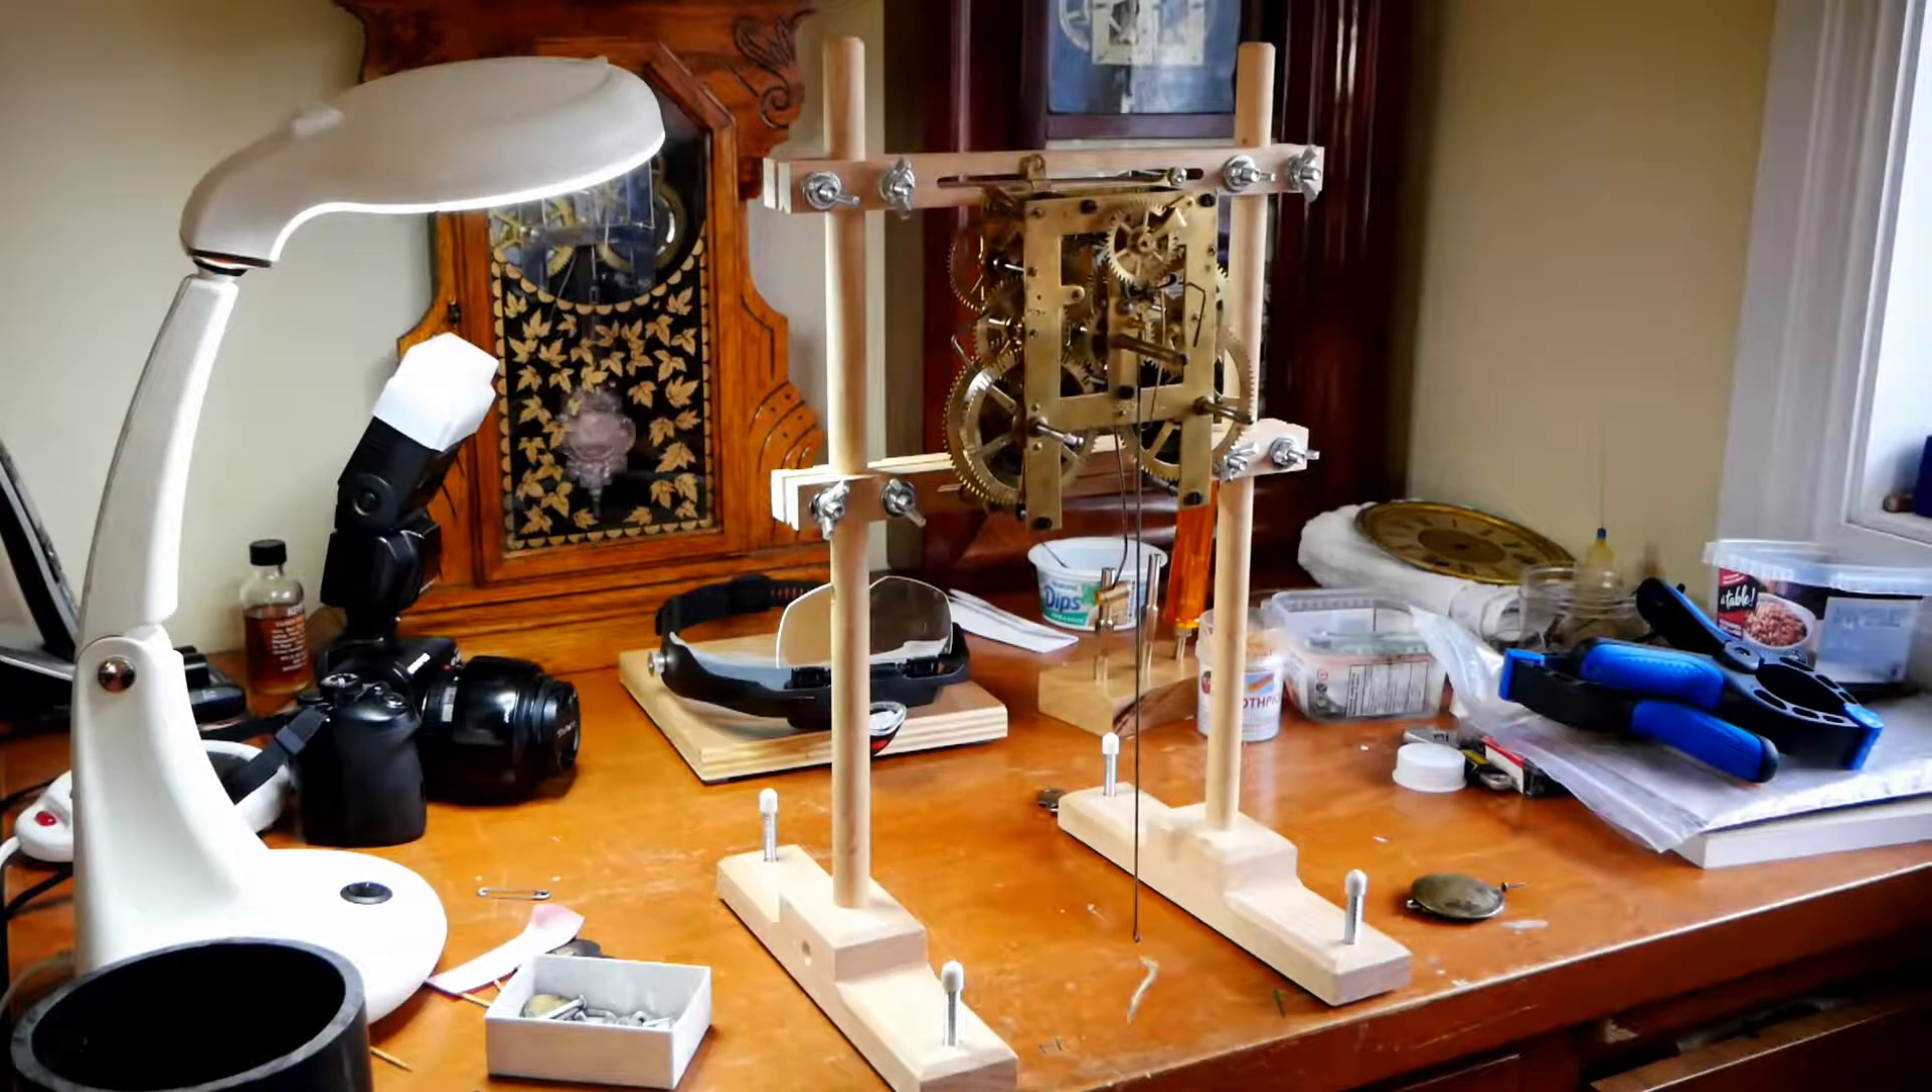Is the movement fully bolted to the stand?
Yes.